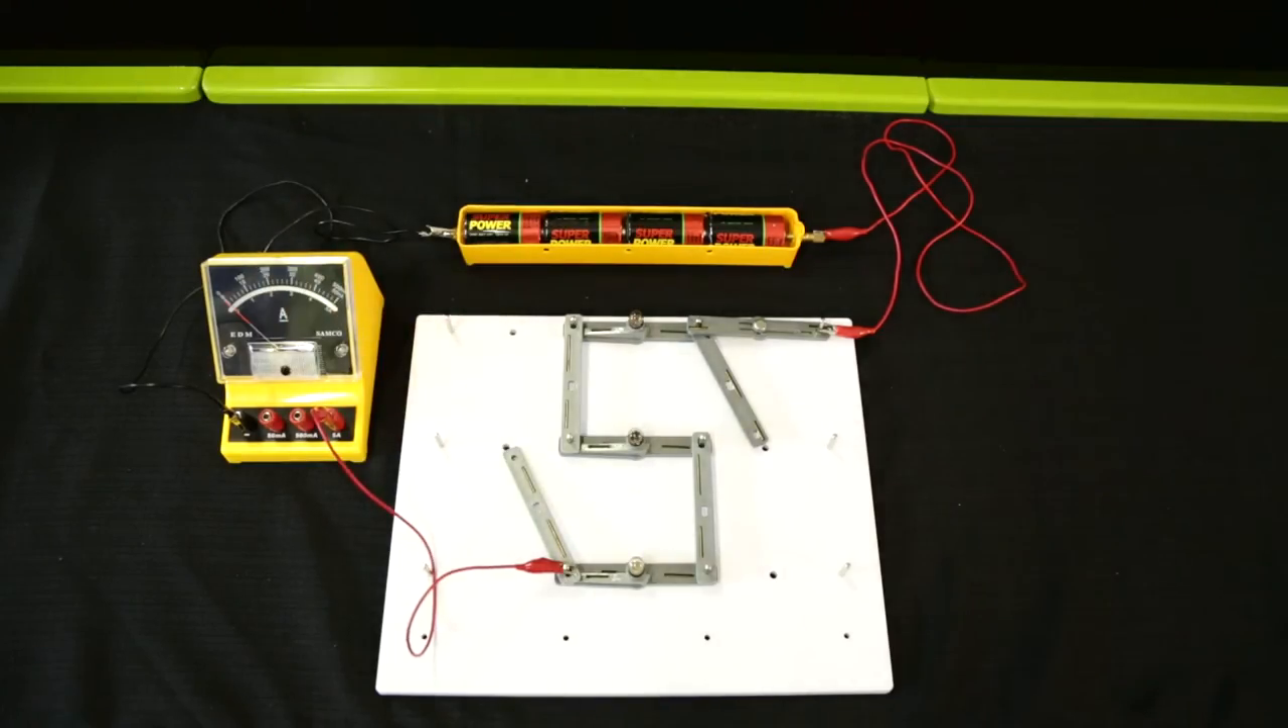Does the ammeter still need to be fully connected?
No.